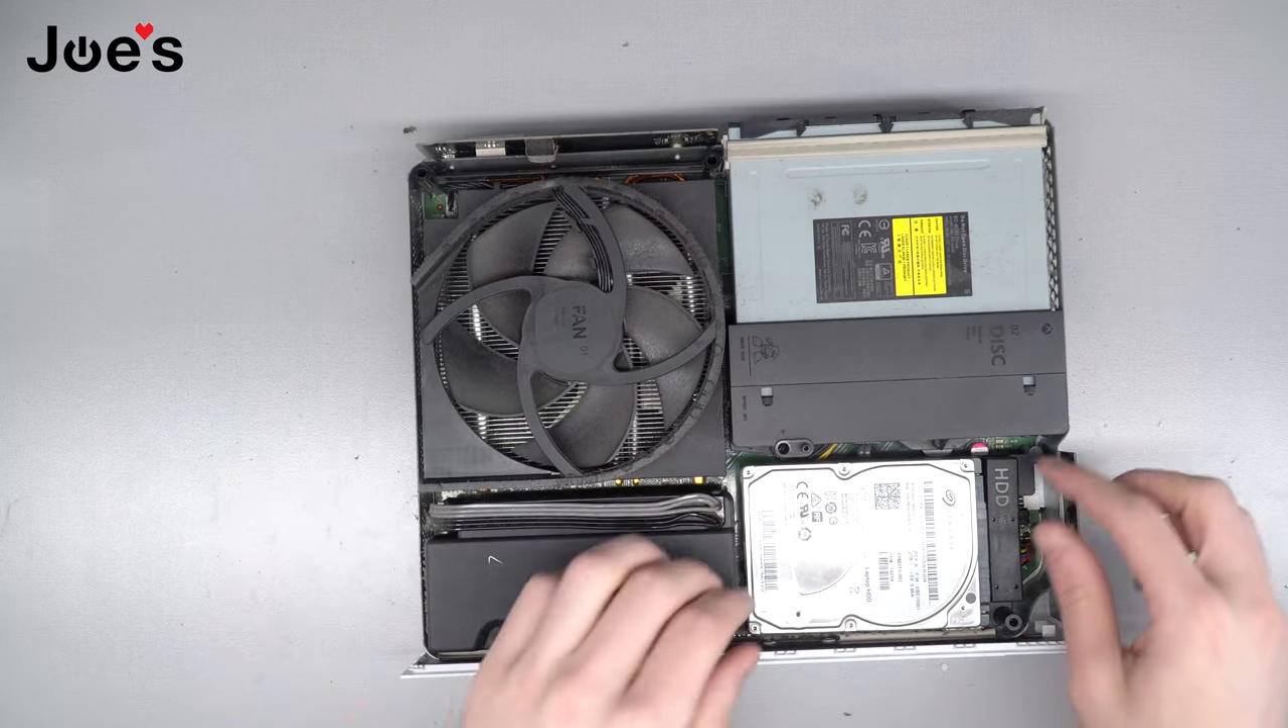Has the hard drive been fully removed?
No.